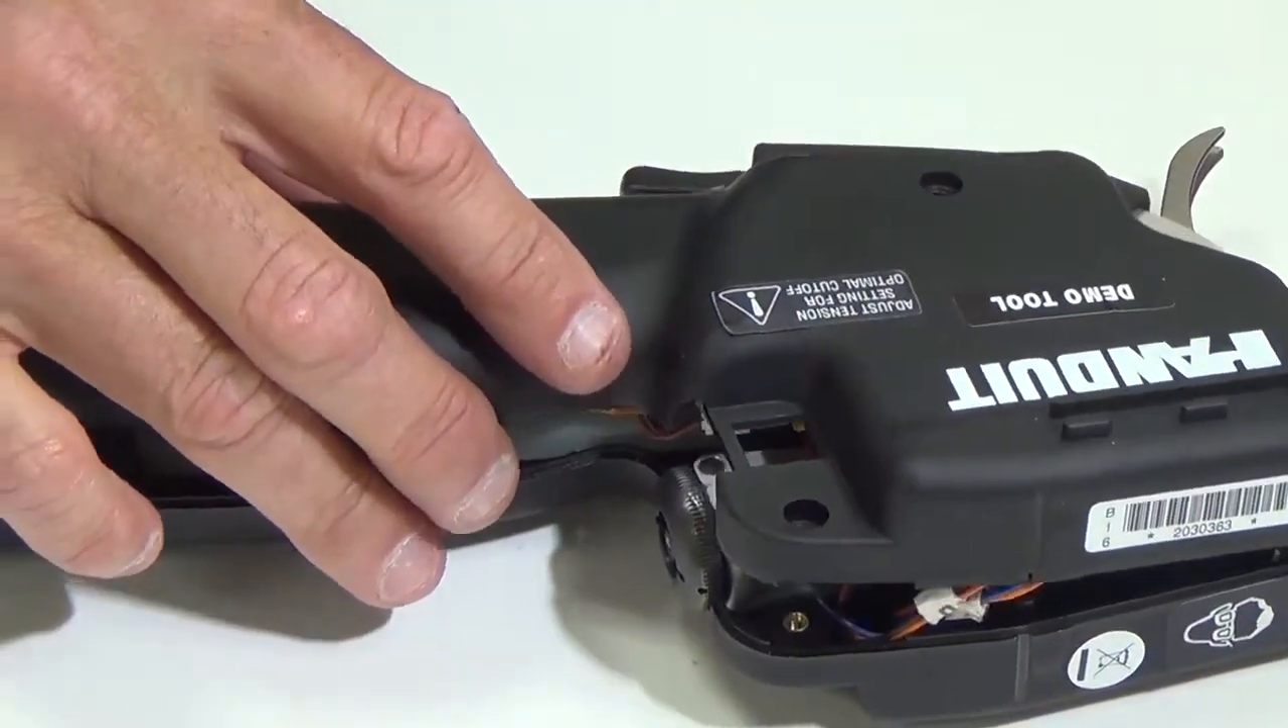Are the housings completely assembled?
No.